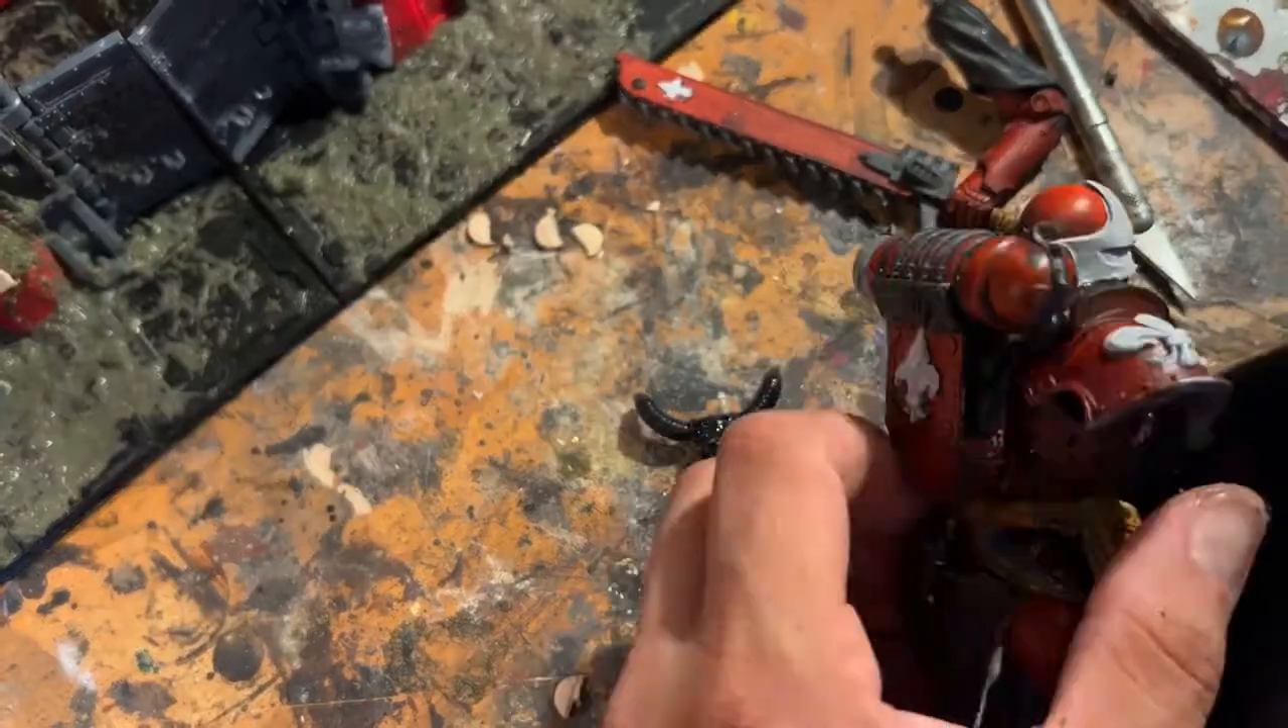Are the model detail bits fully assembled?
No.